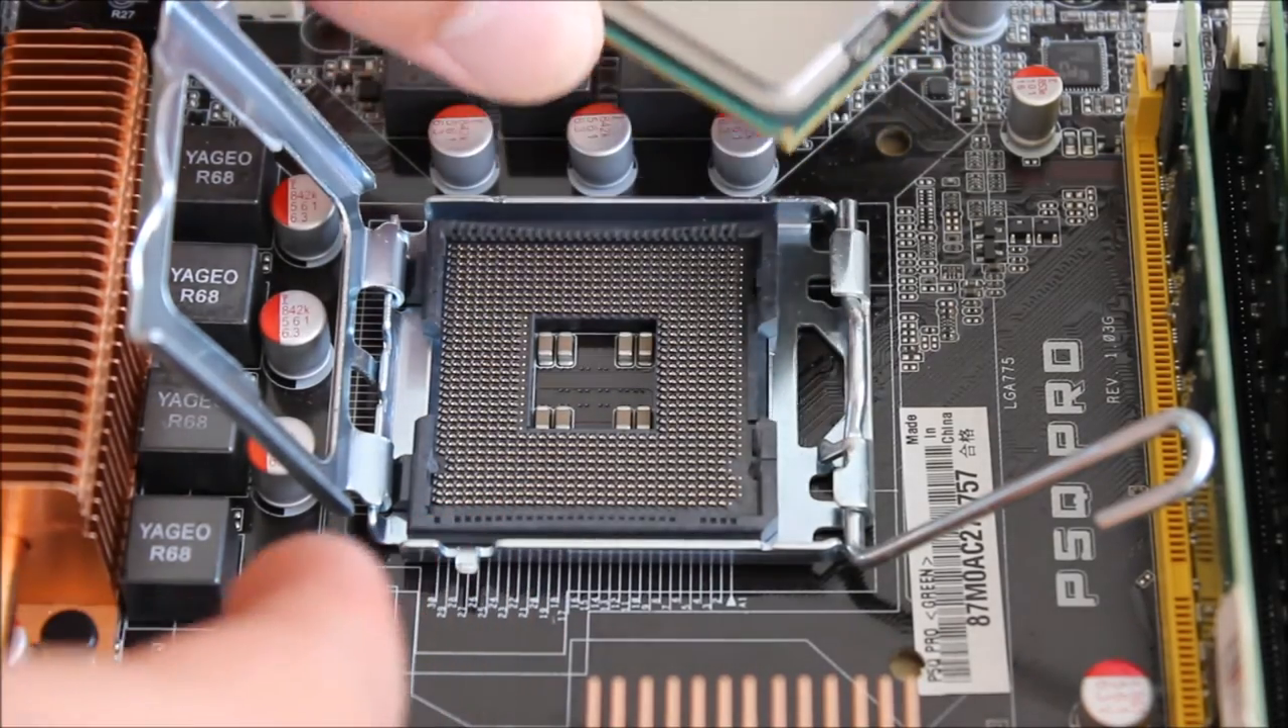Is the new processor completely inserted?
No.